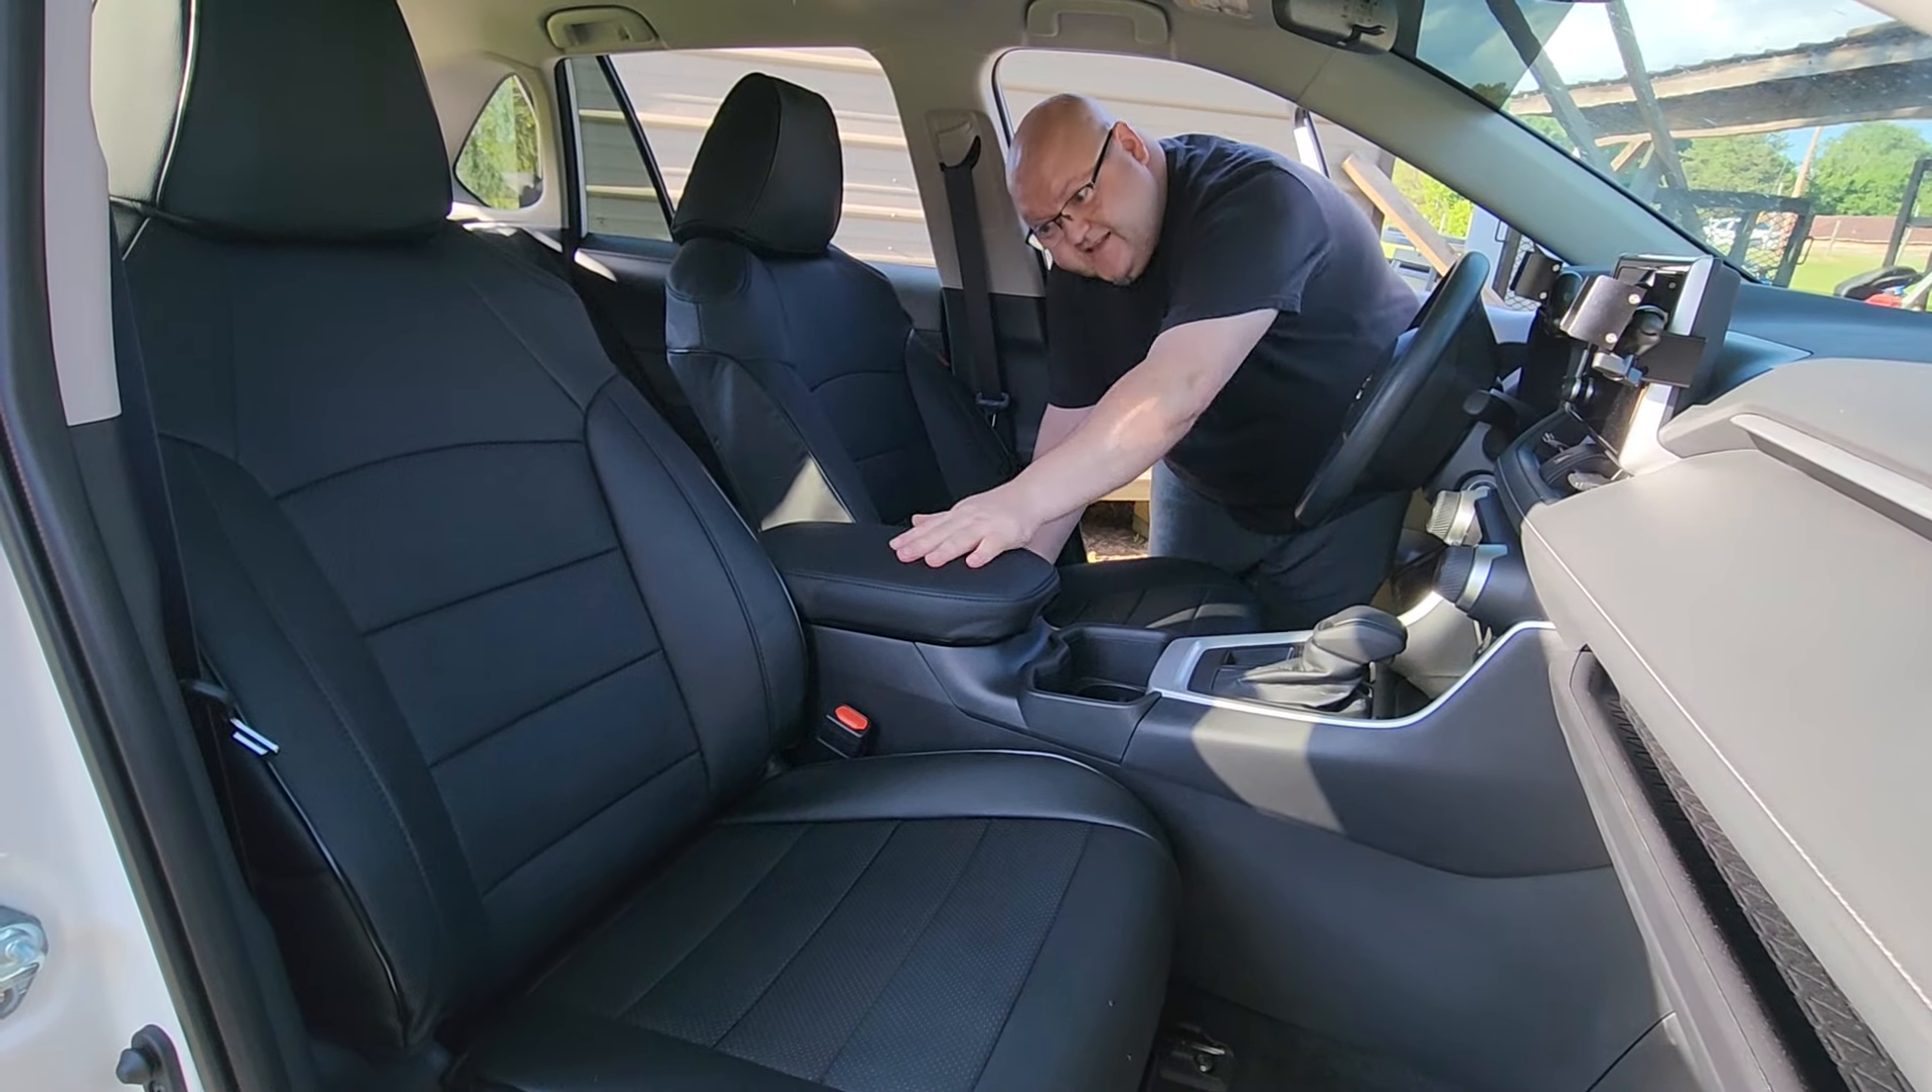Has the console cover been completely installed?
Yes.